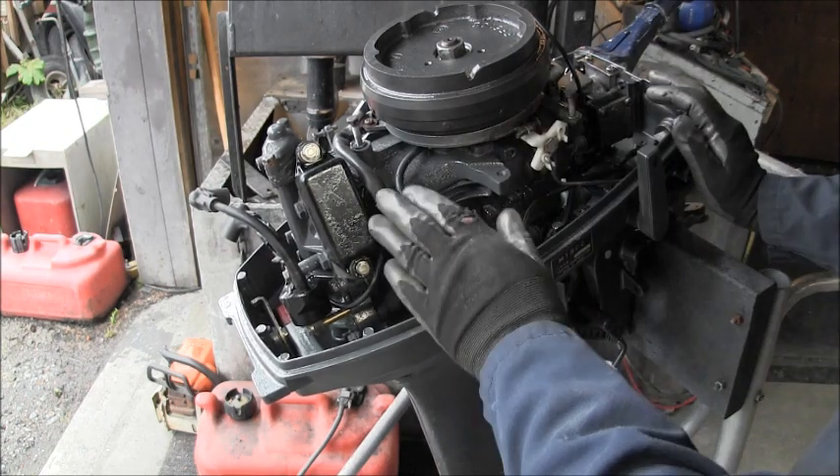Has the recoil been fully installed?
No.